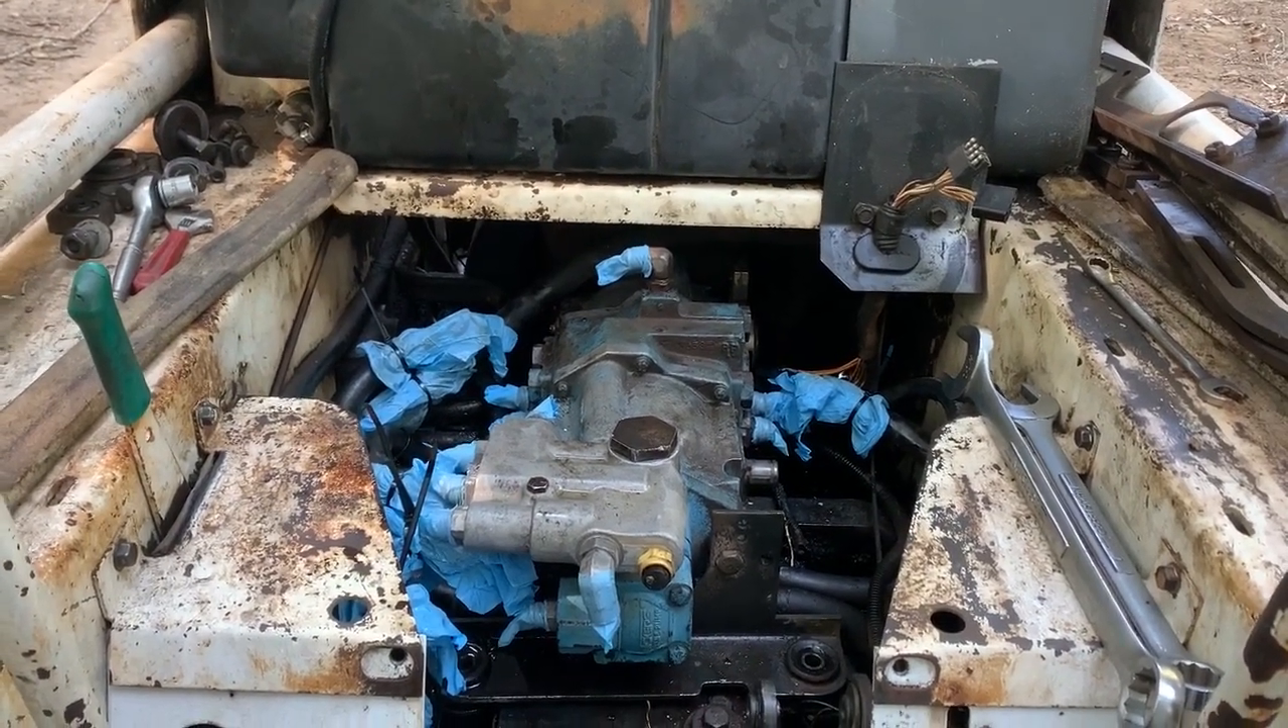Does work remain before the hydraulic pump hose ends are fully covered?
No.